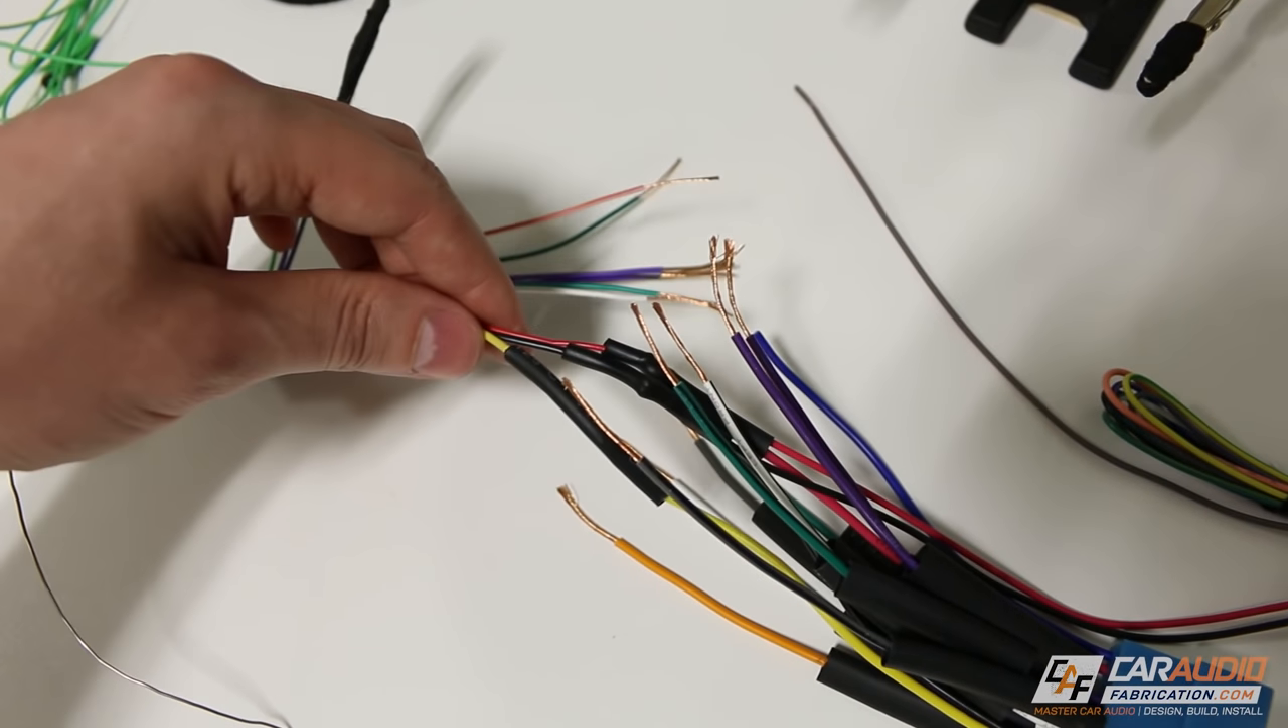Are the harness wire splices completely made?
No.